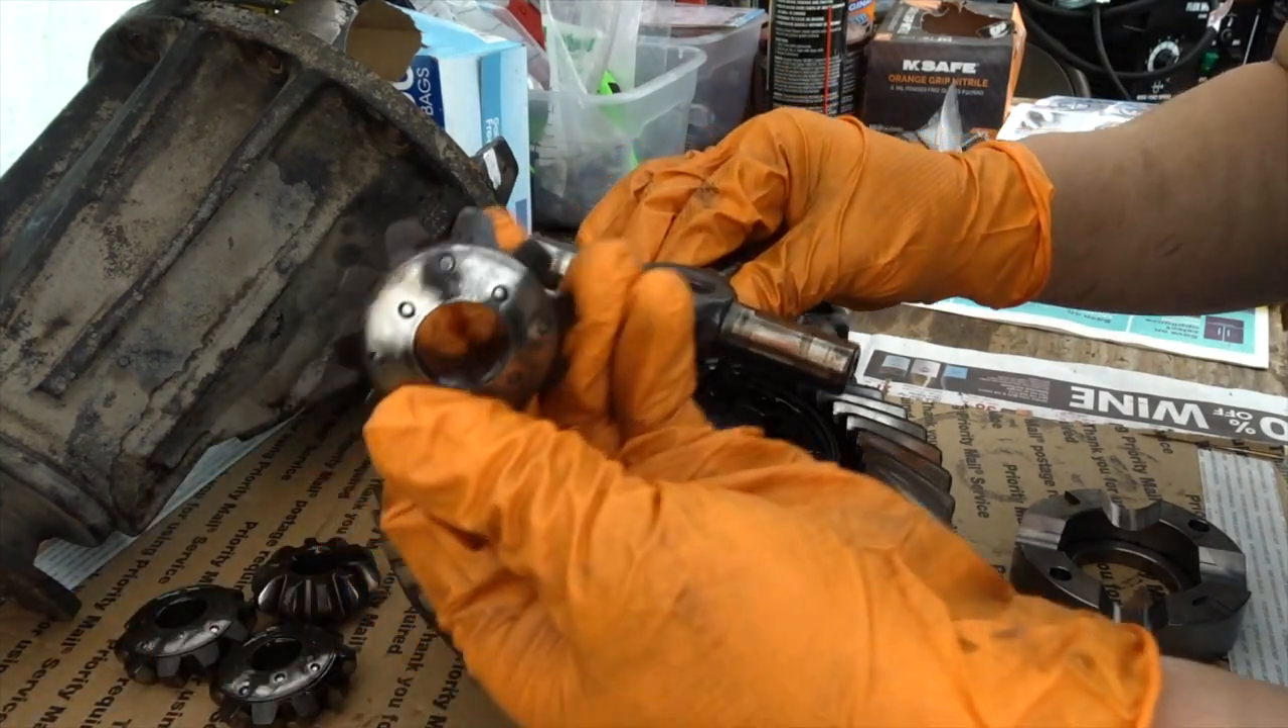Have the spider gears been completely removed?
Yes.